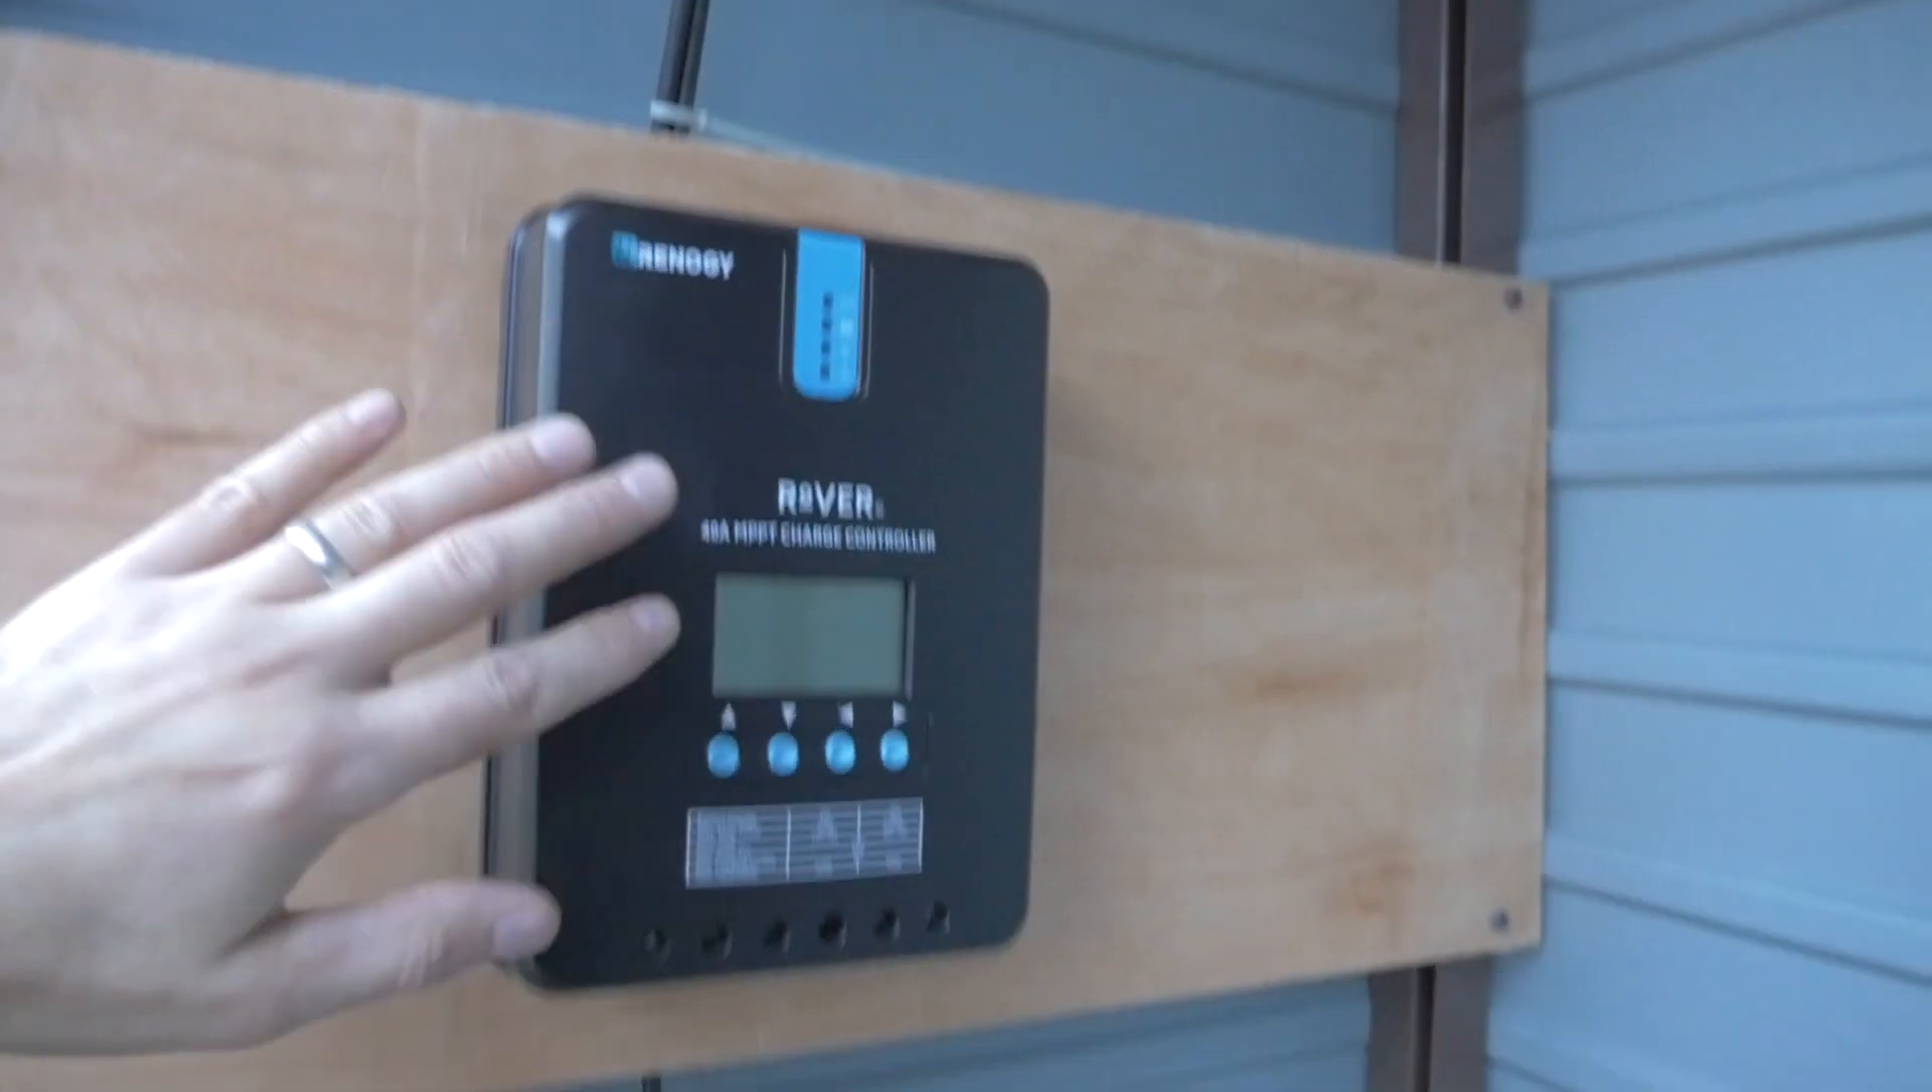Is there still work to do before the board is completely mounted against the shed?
No.